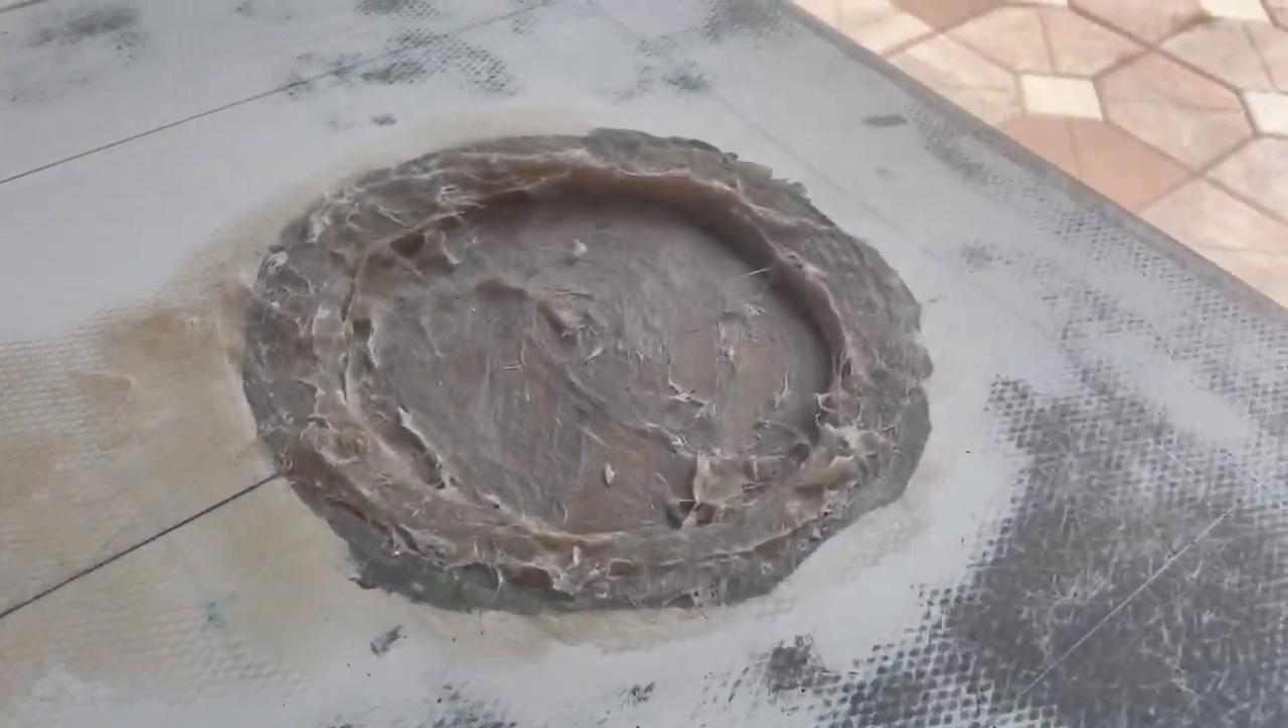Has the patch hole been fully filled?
No.